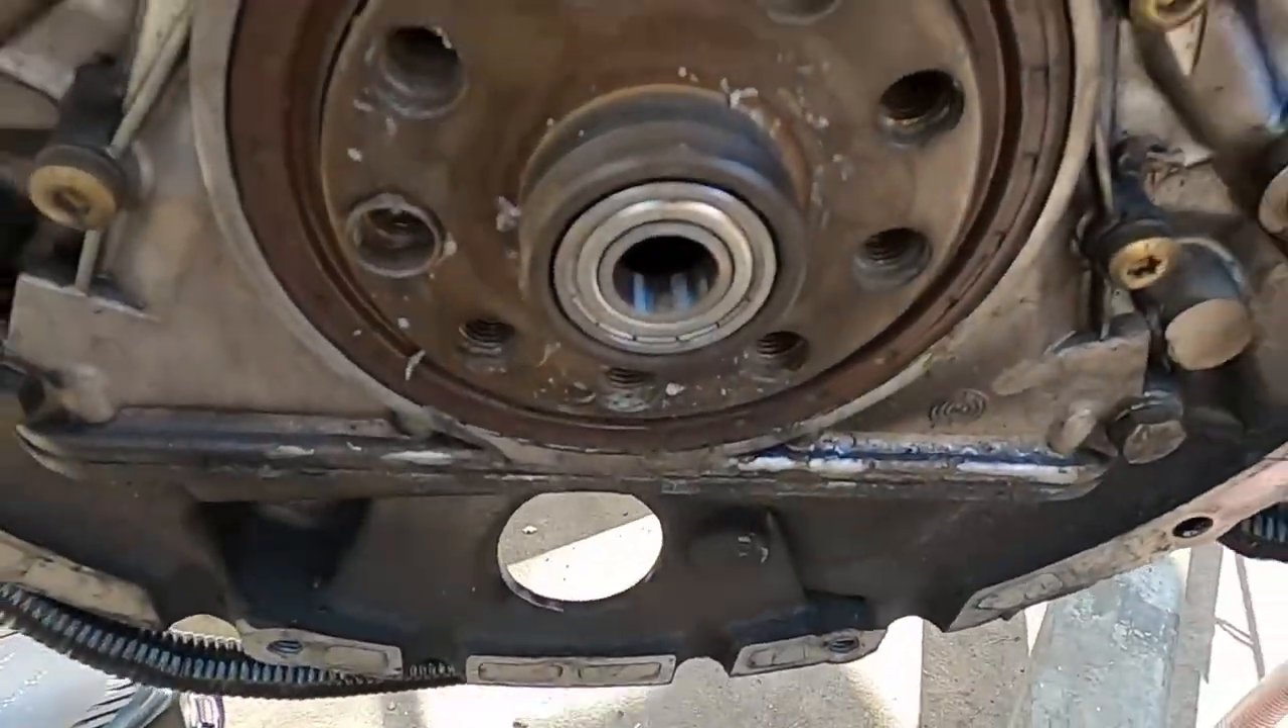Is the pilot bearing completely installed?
Yes.